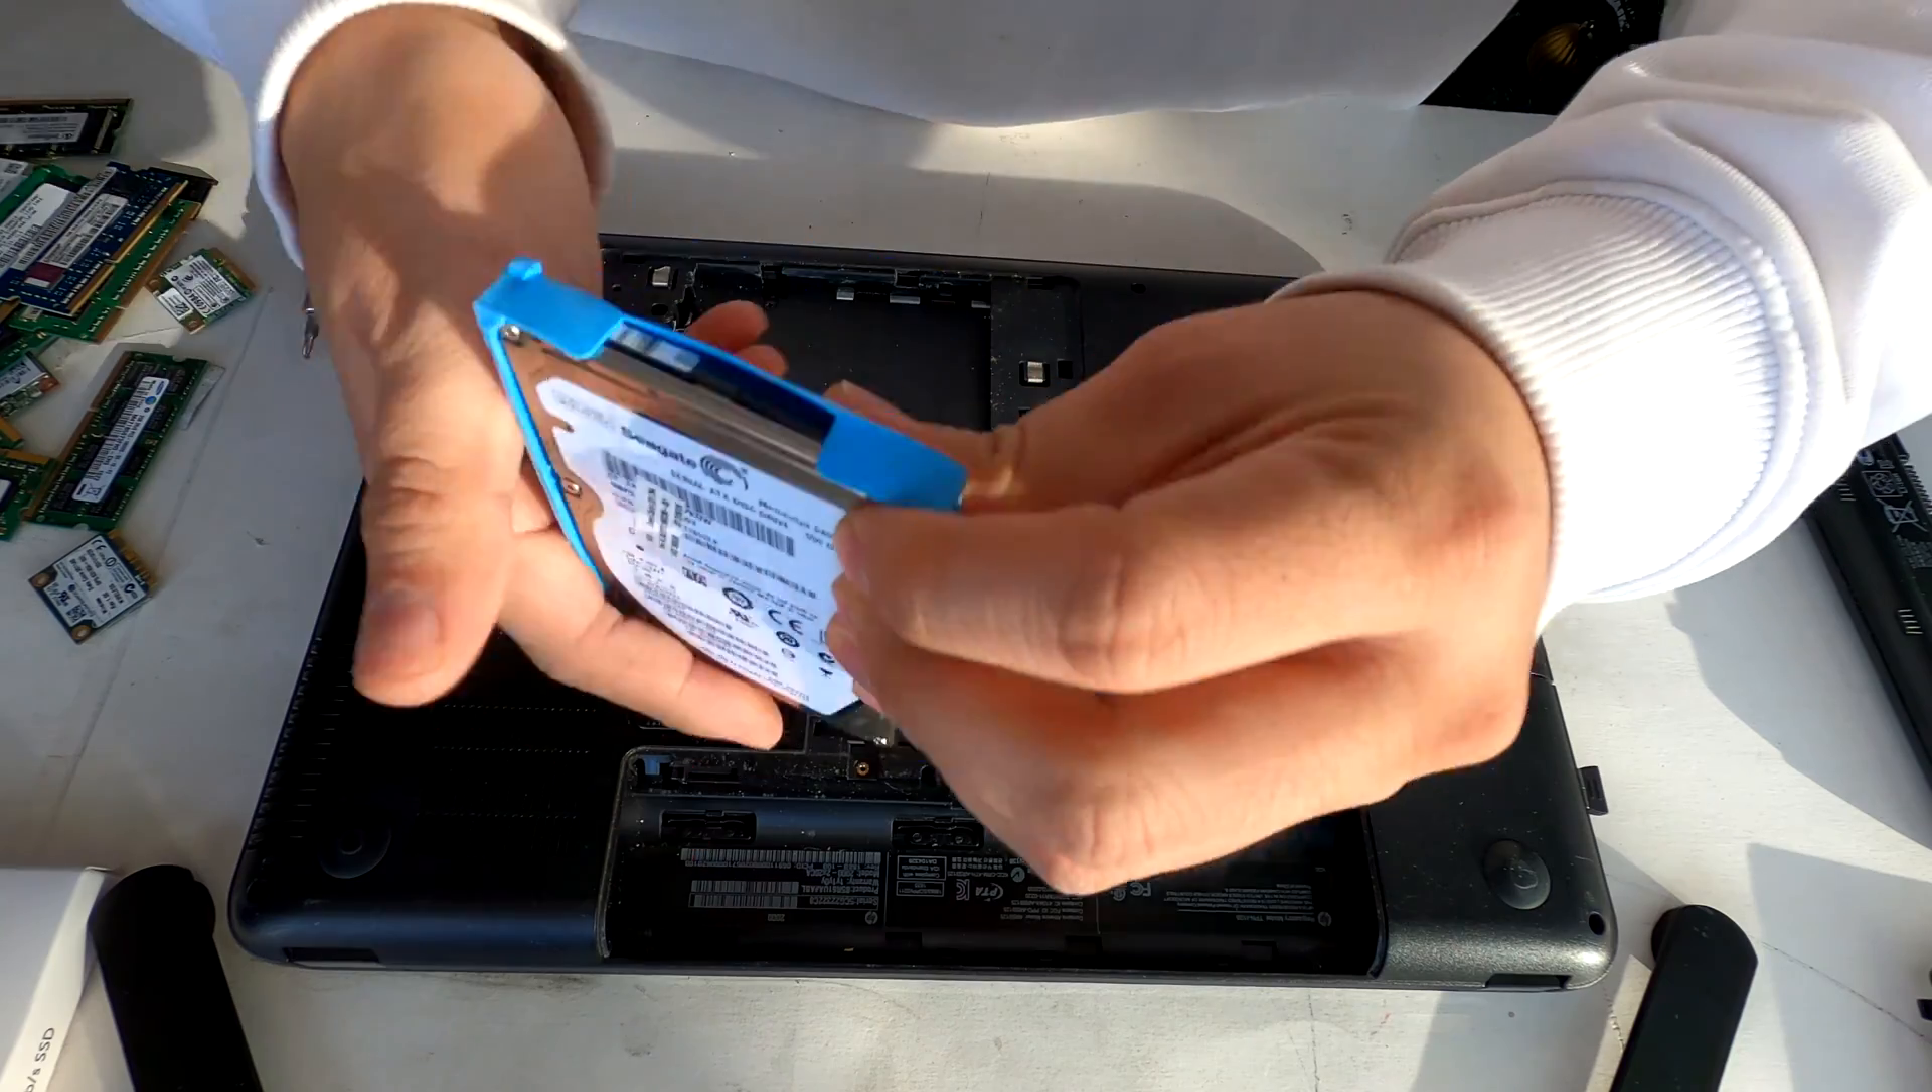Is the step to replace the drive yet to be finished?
Yes.